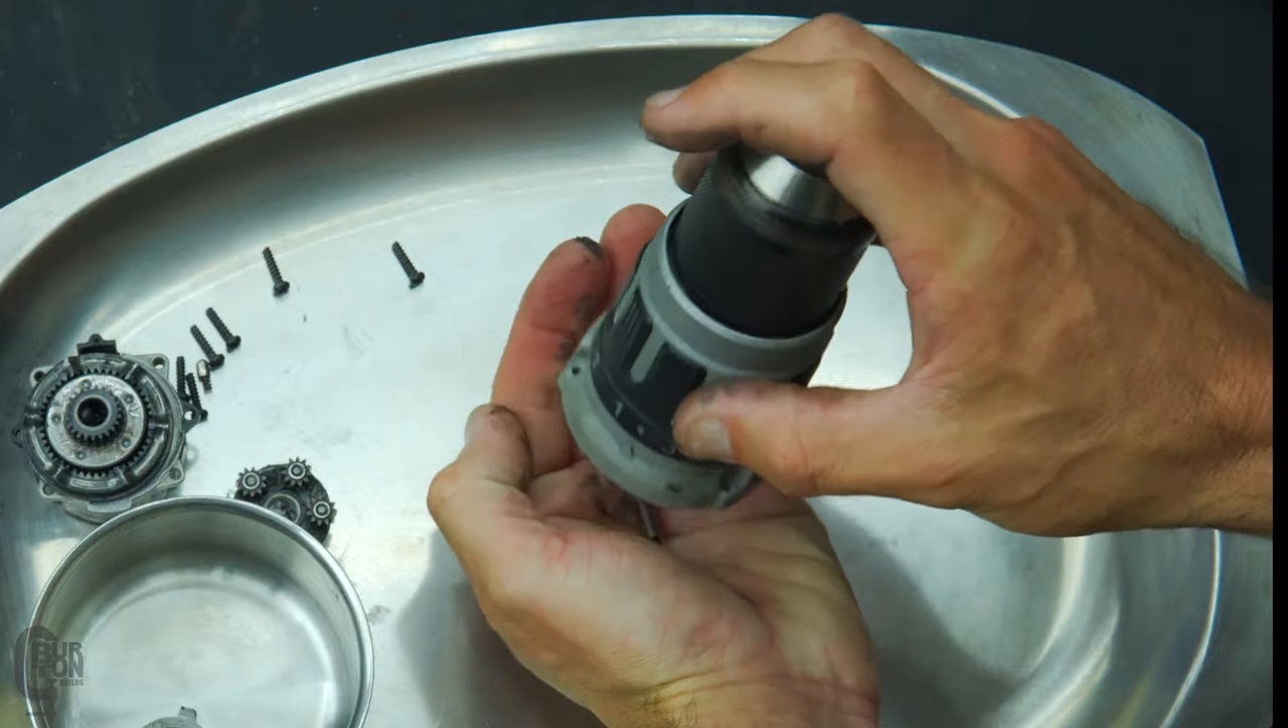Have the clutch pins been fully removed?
No.